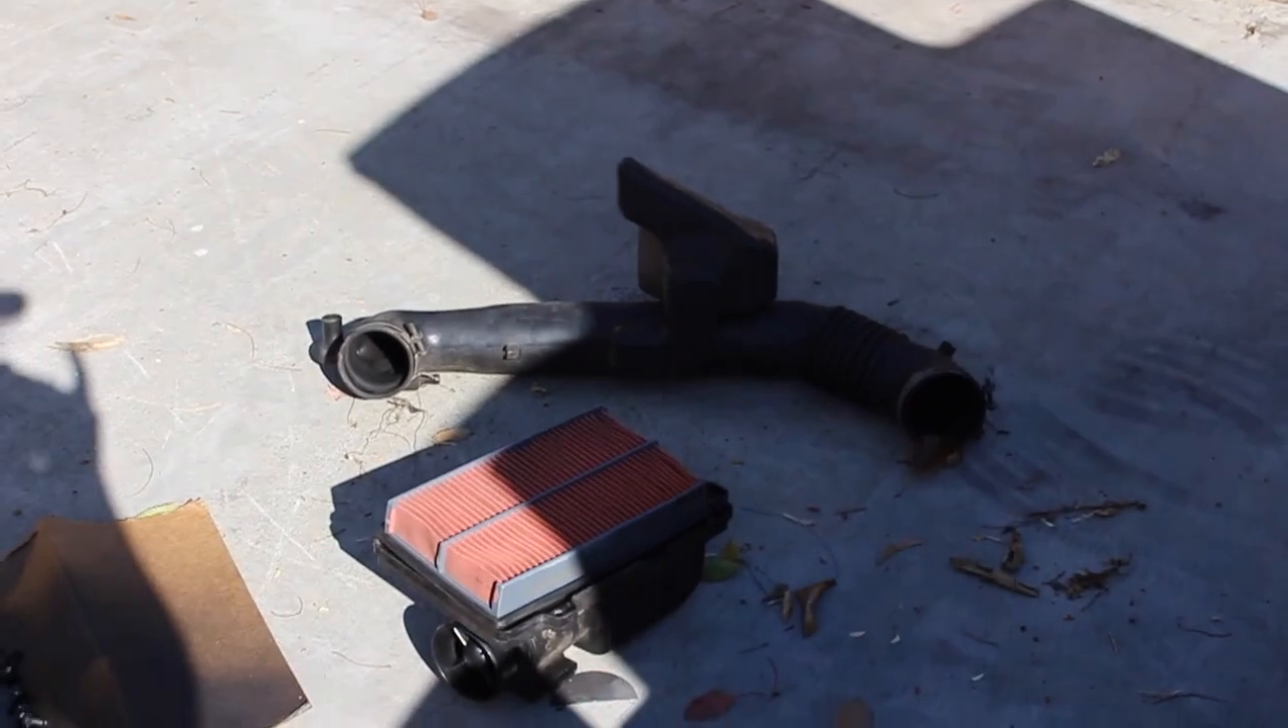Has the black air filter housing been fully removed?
Yes.